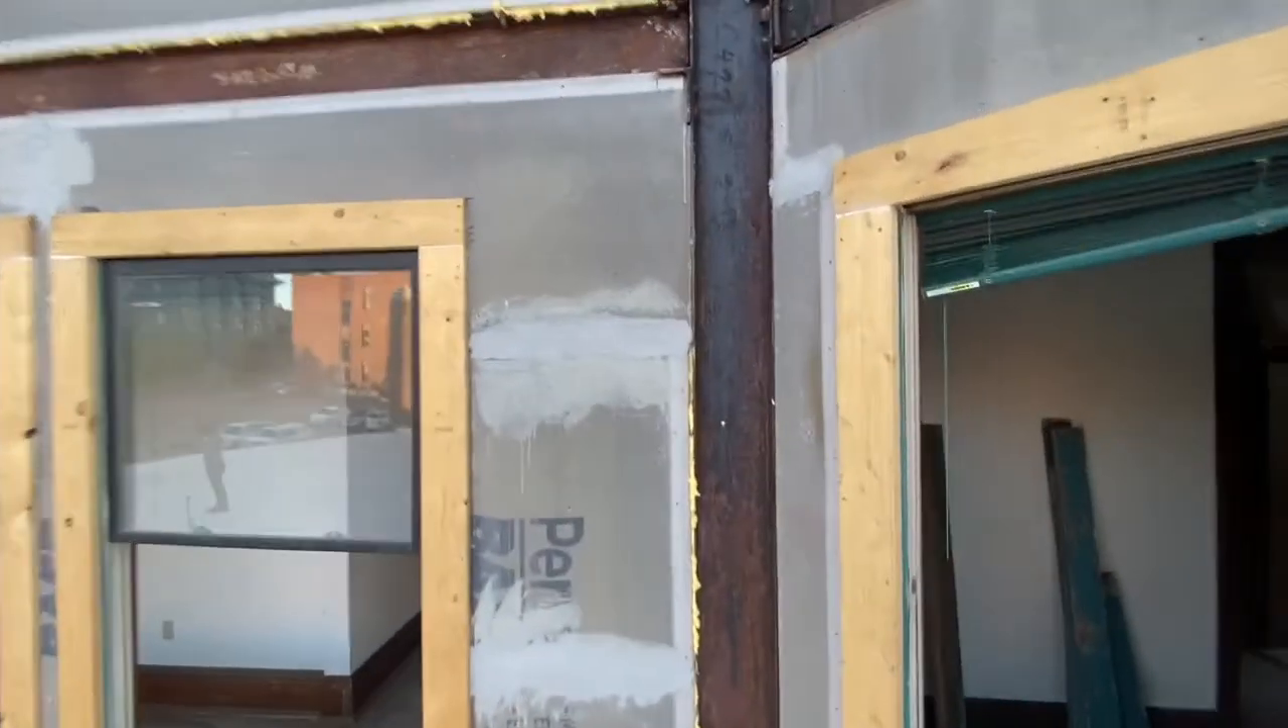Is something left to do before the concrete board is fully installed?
No.